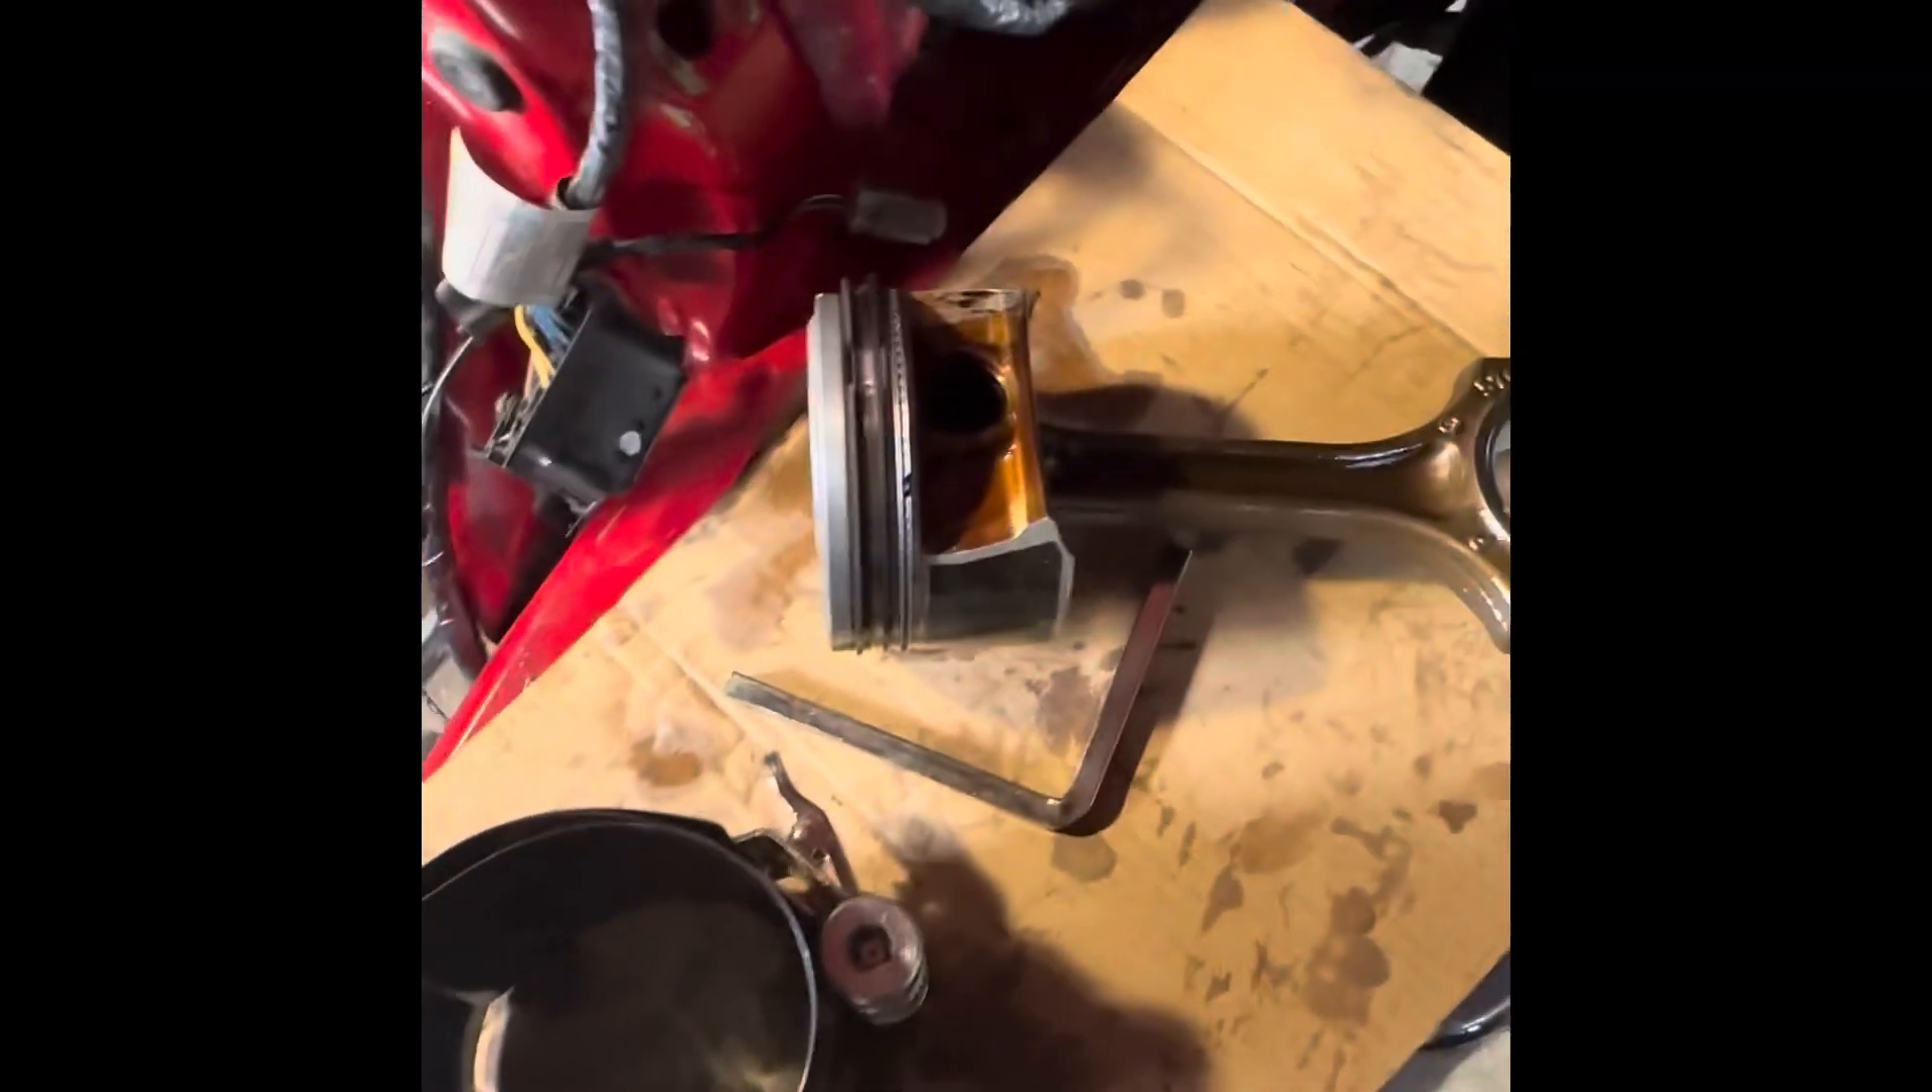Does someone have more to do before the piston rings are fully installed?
No.